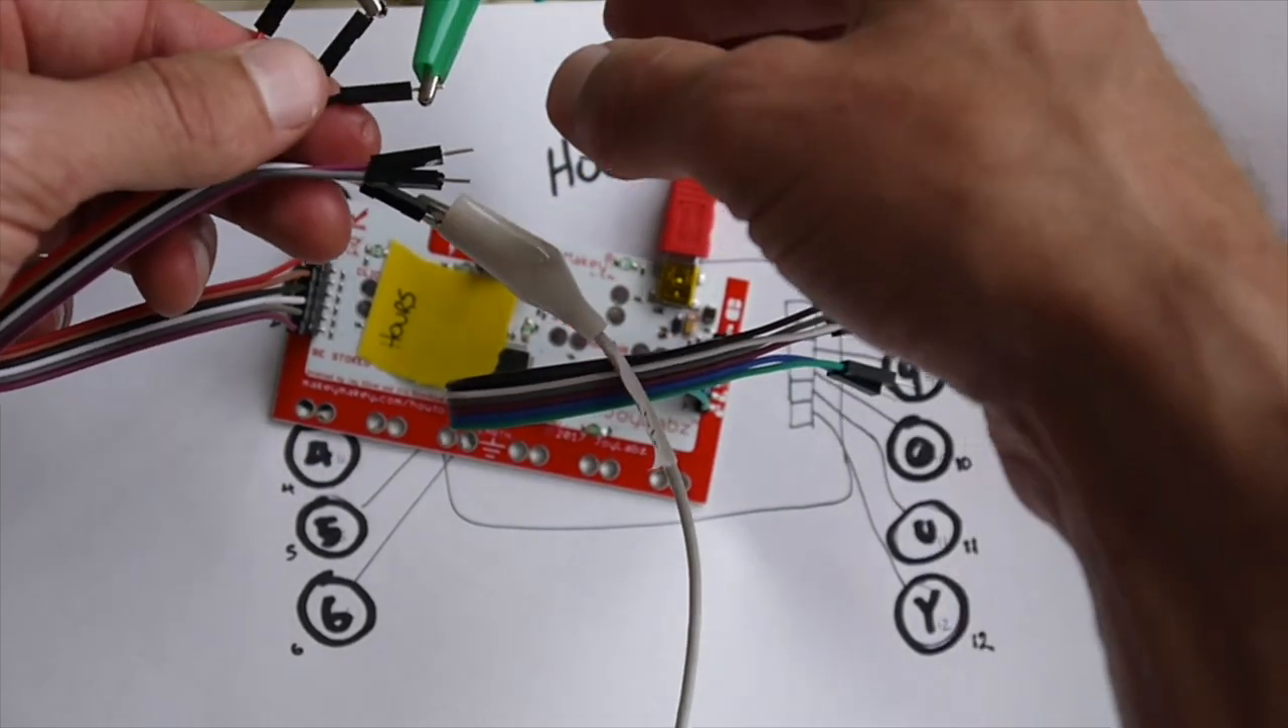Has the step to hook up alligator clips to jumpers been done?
No.